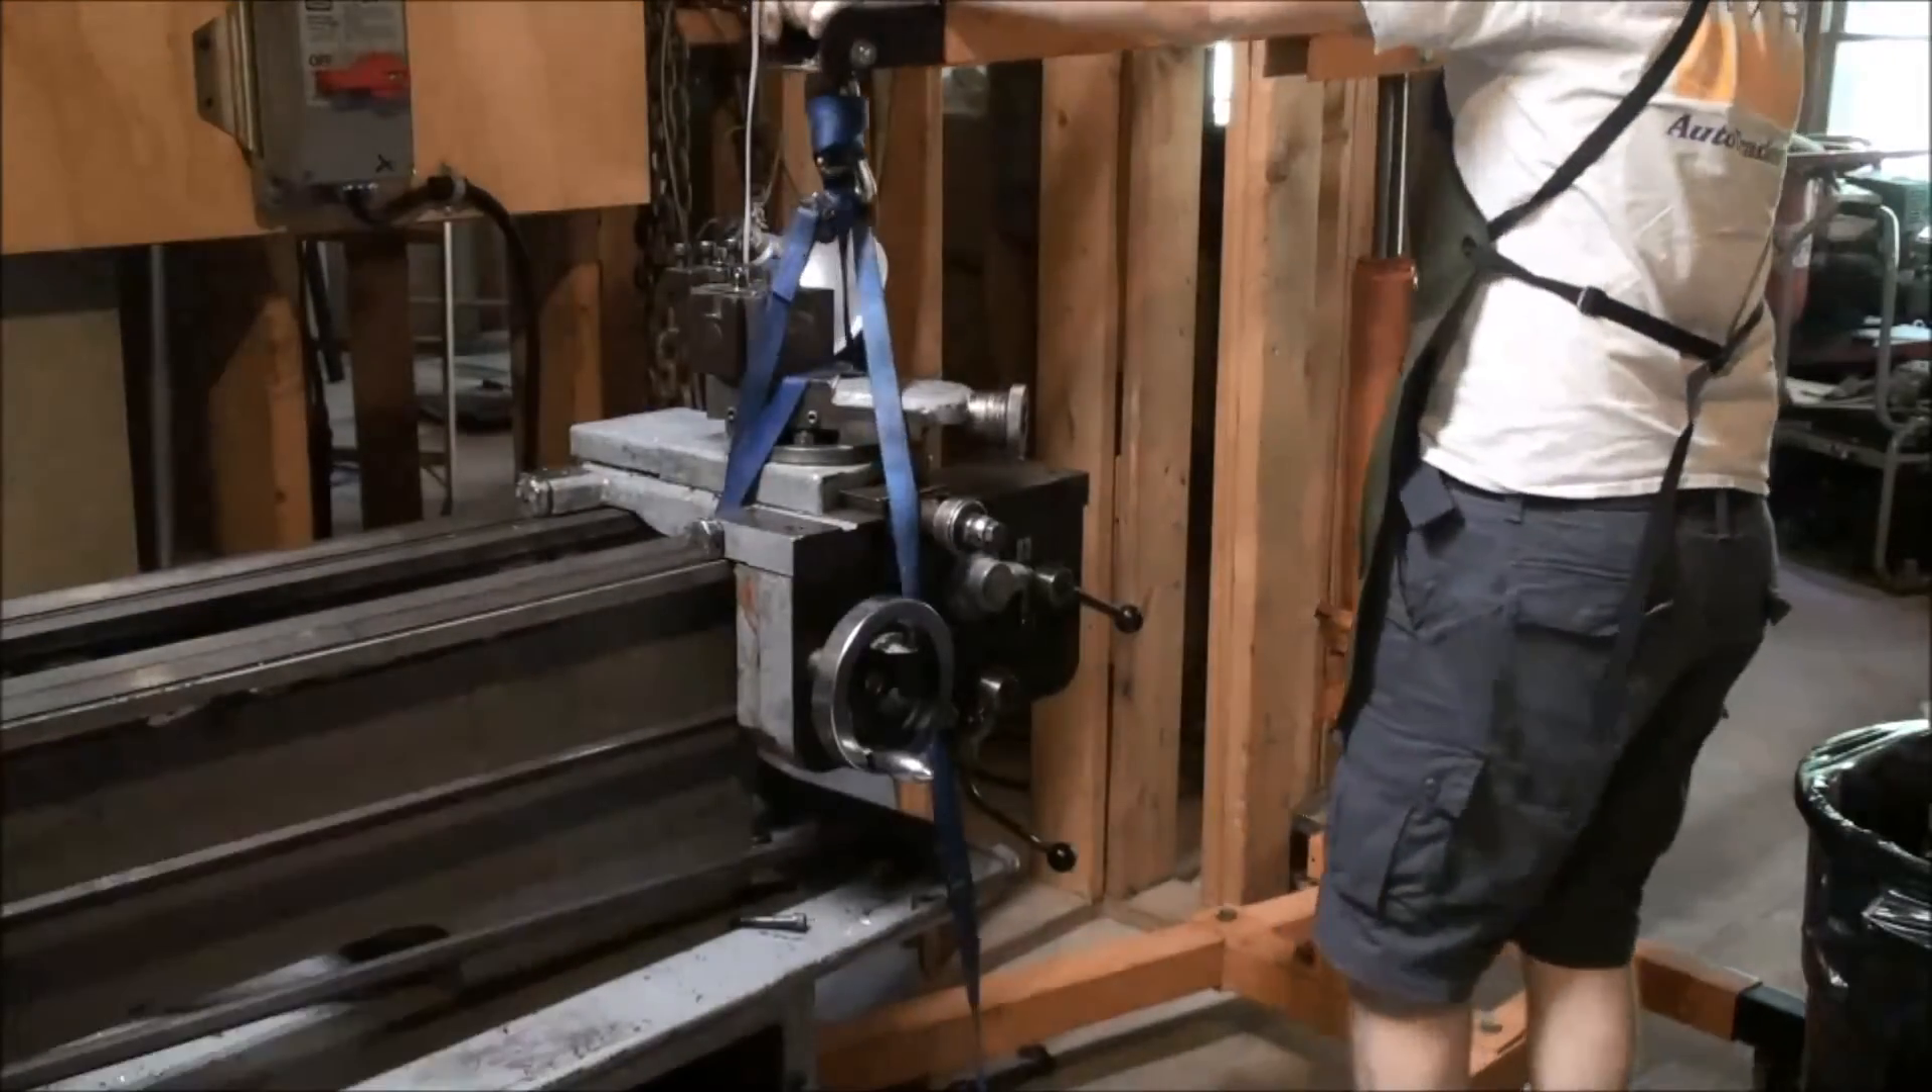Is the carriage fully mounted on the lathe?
No.